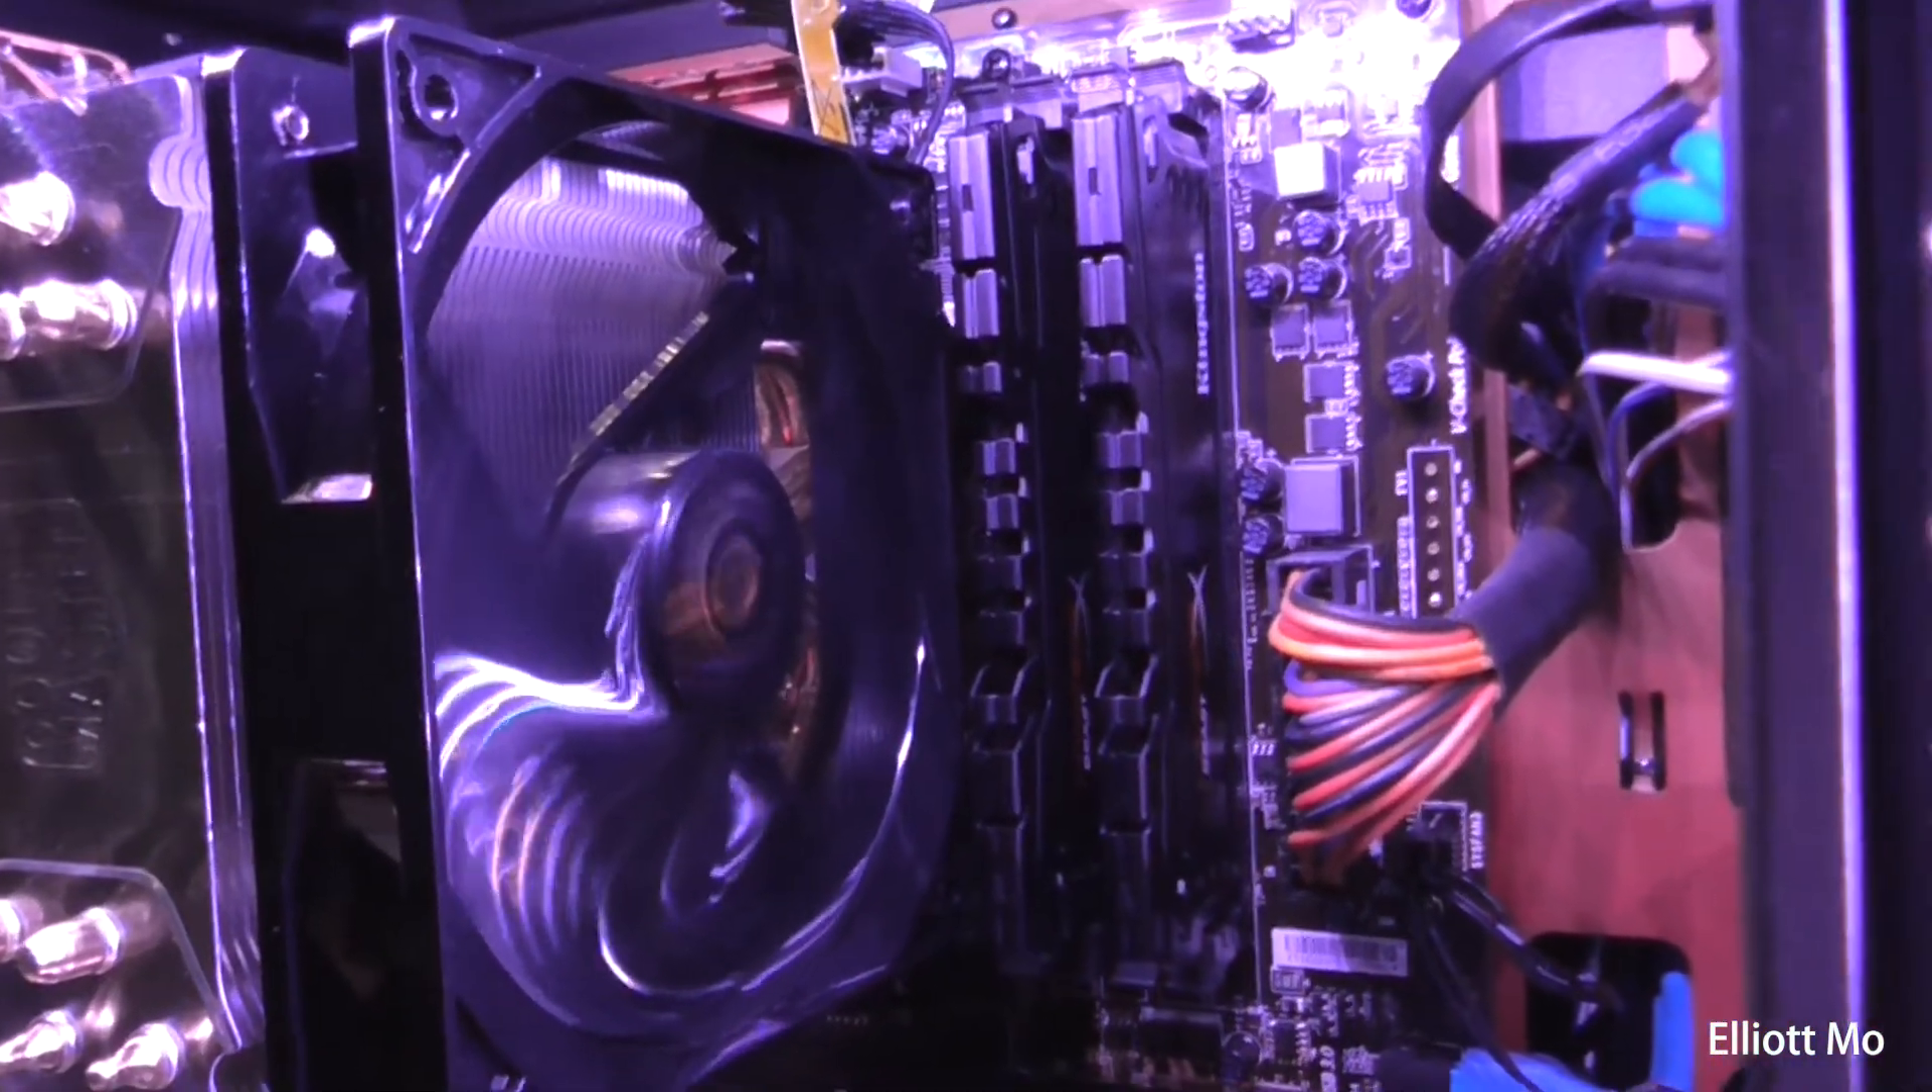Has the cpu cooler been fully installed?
Yes.